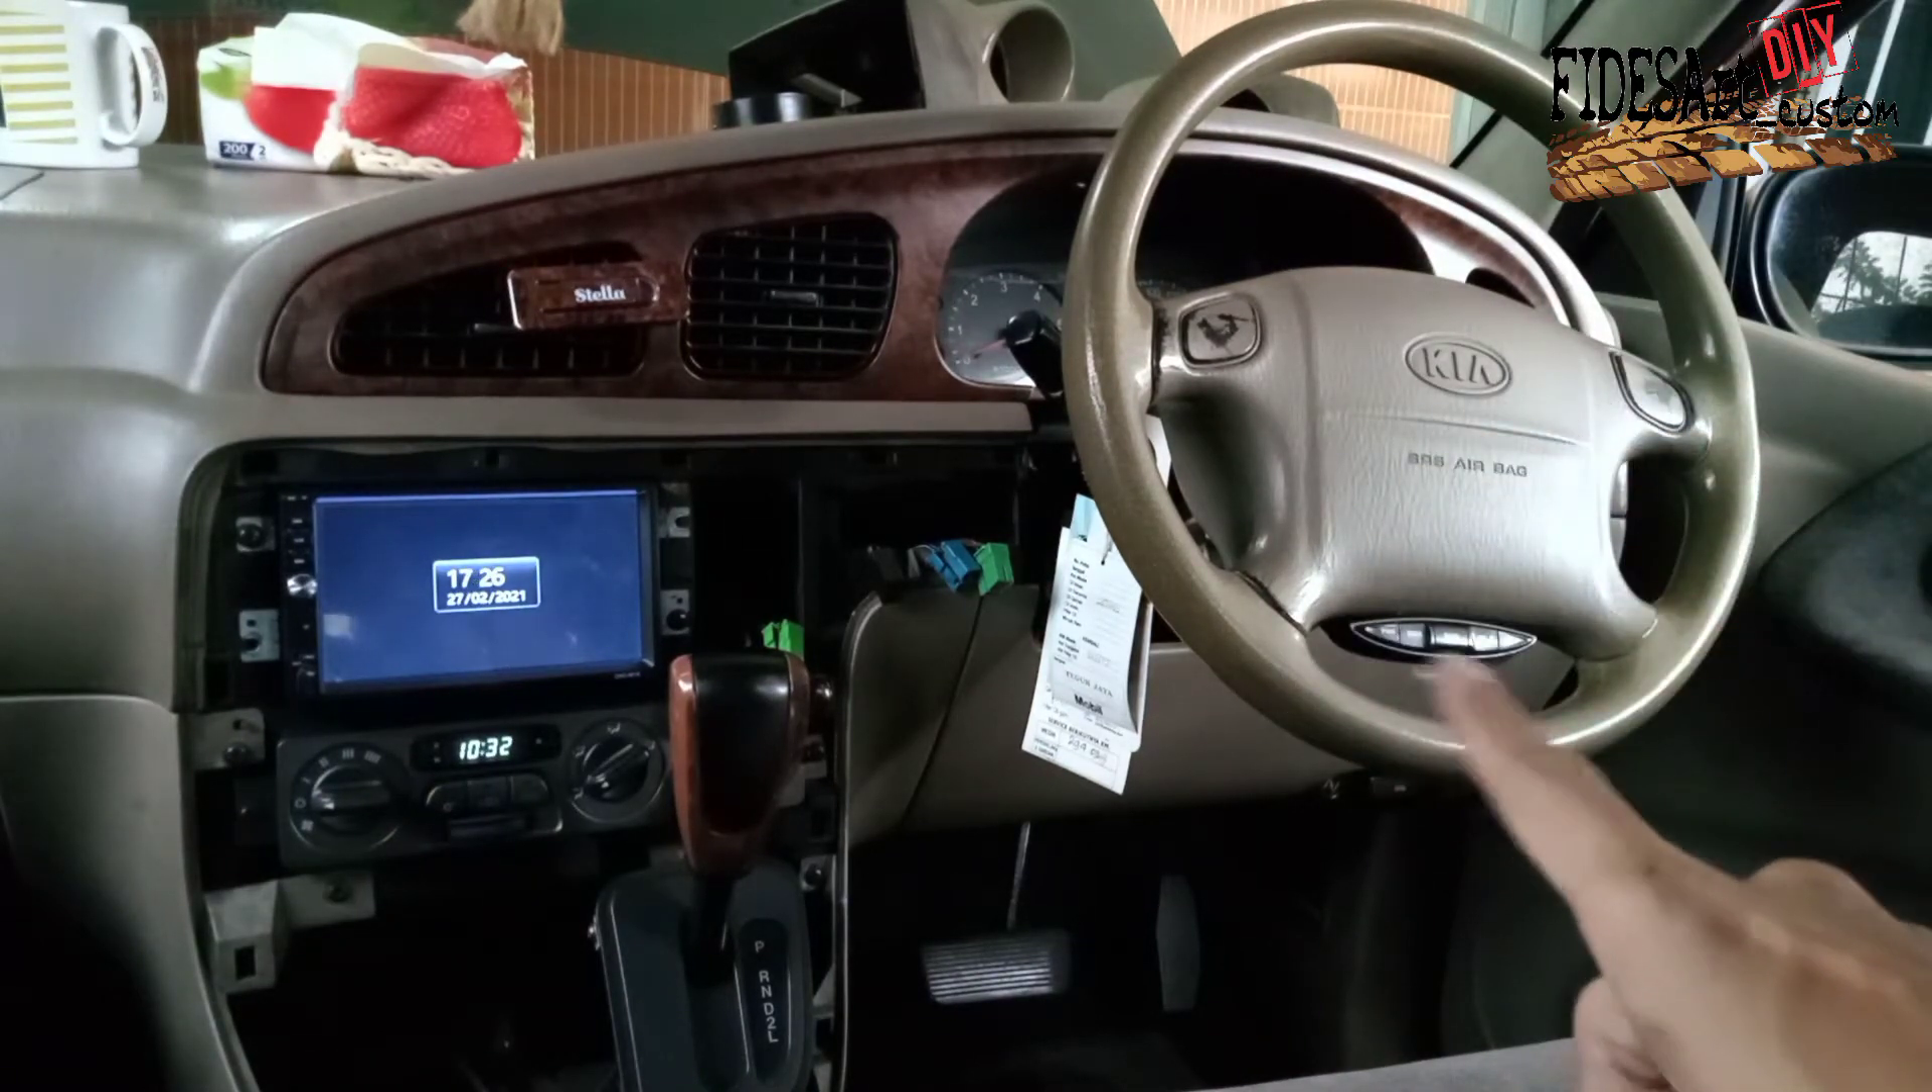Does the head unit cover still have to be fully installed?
Yes.